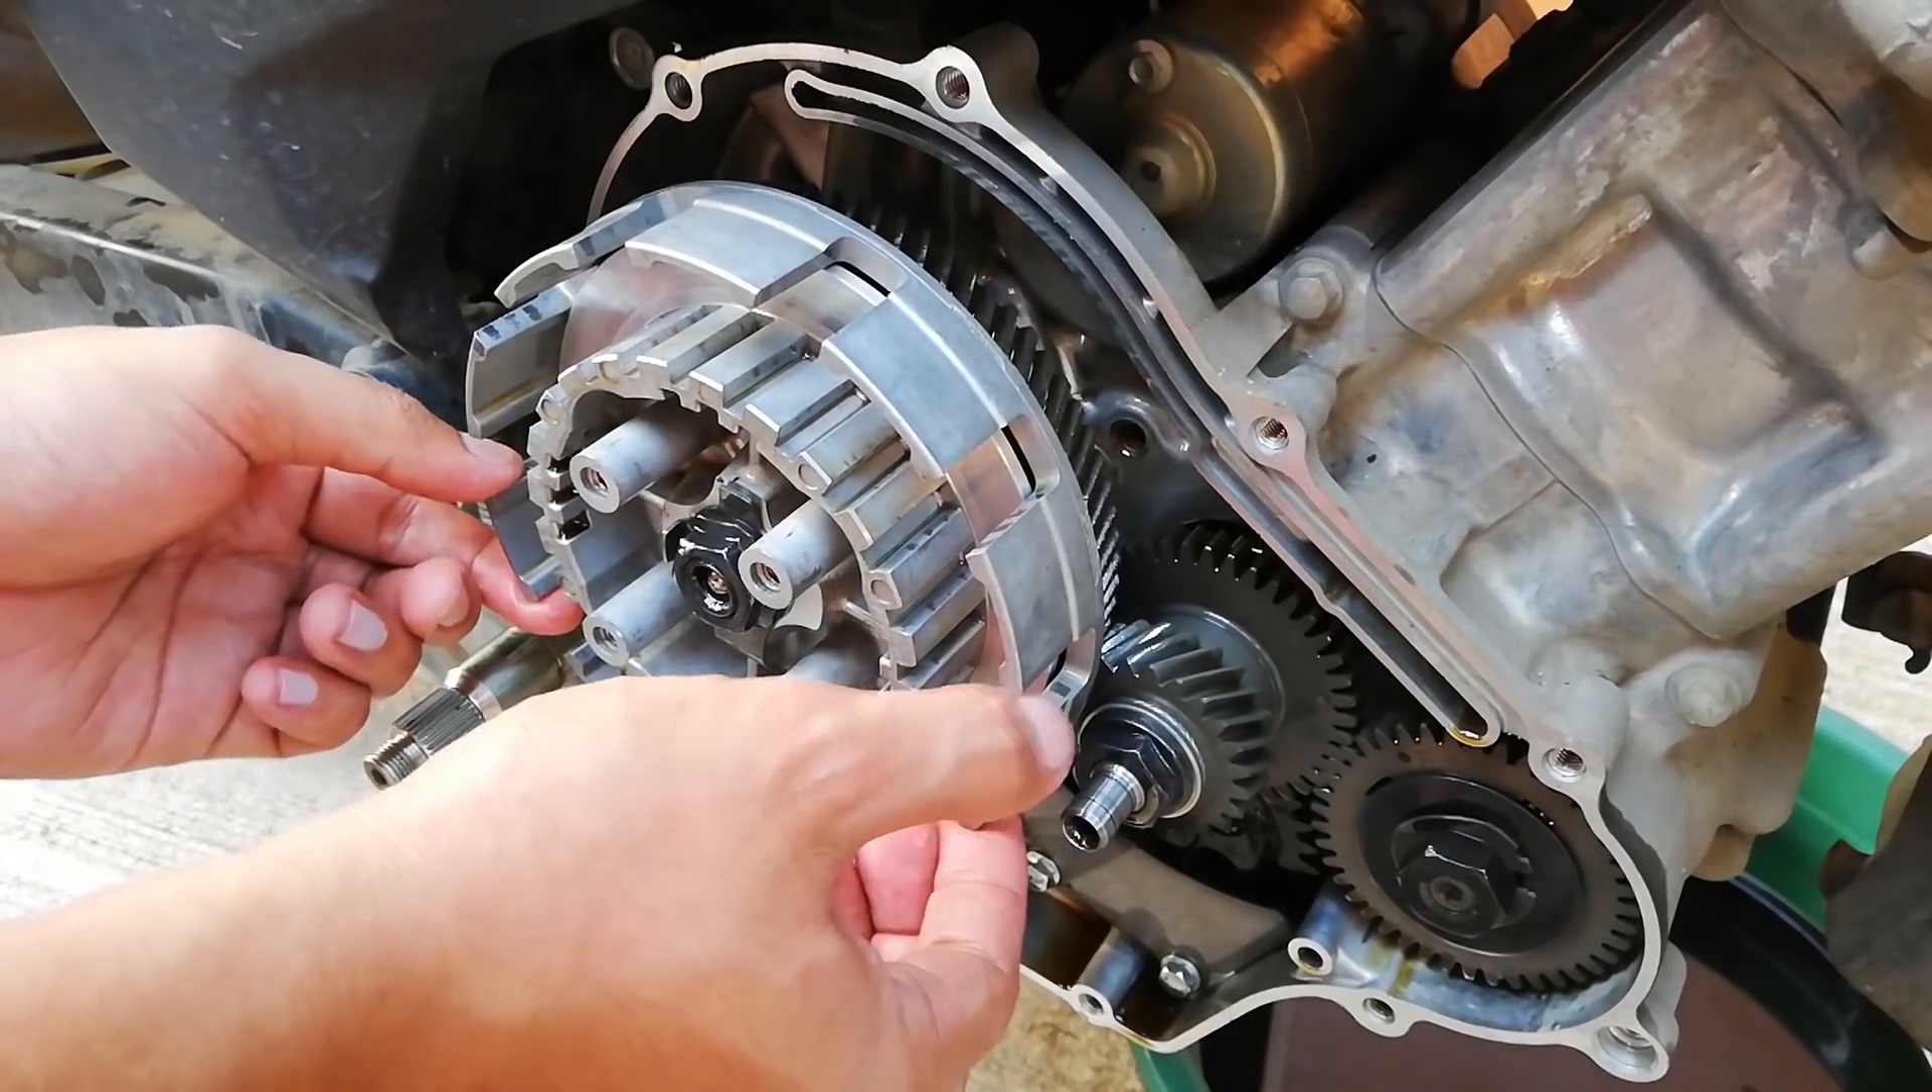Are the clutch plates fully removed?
Yes.